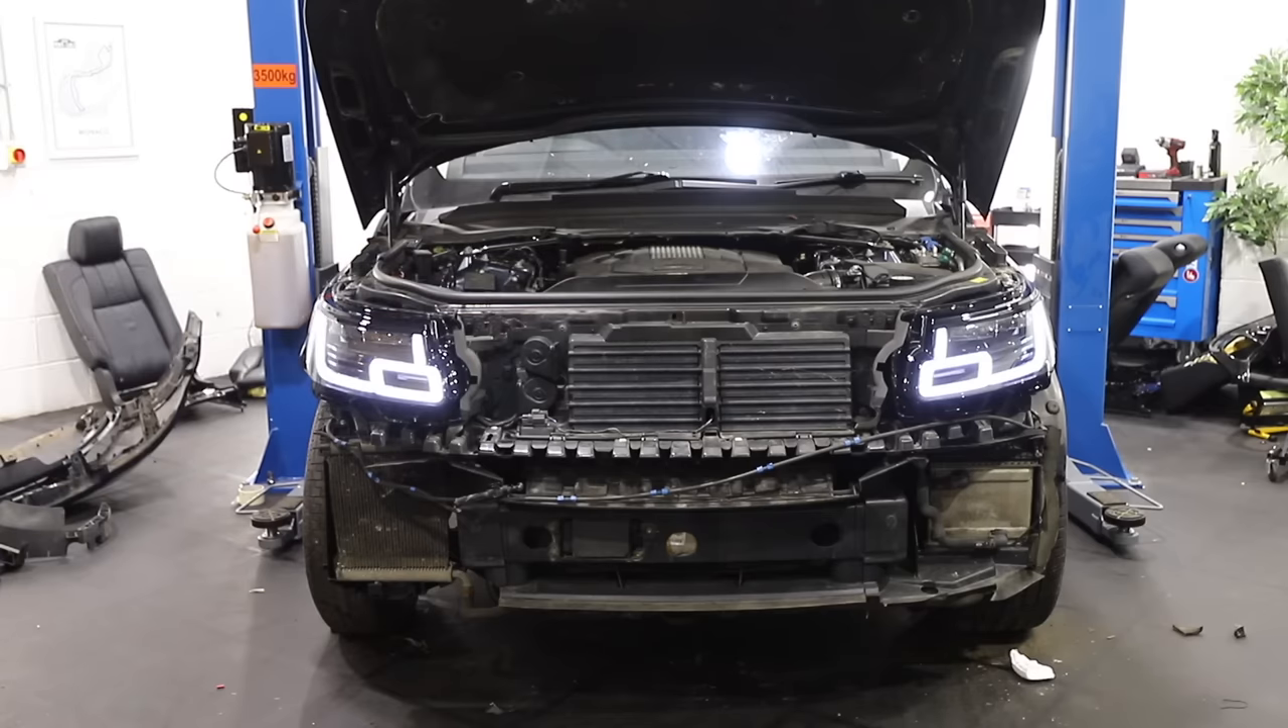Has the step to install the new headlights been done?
Yes.